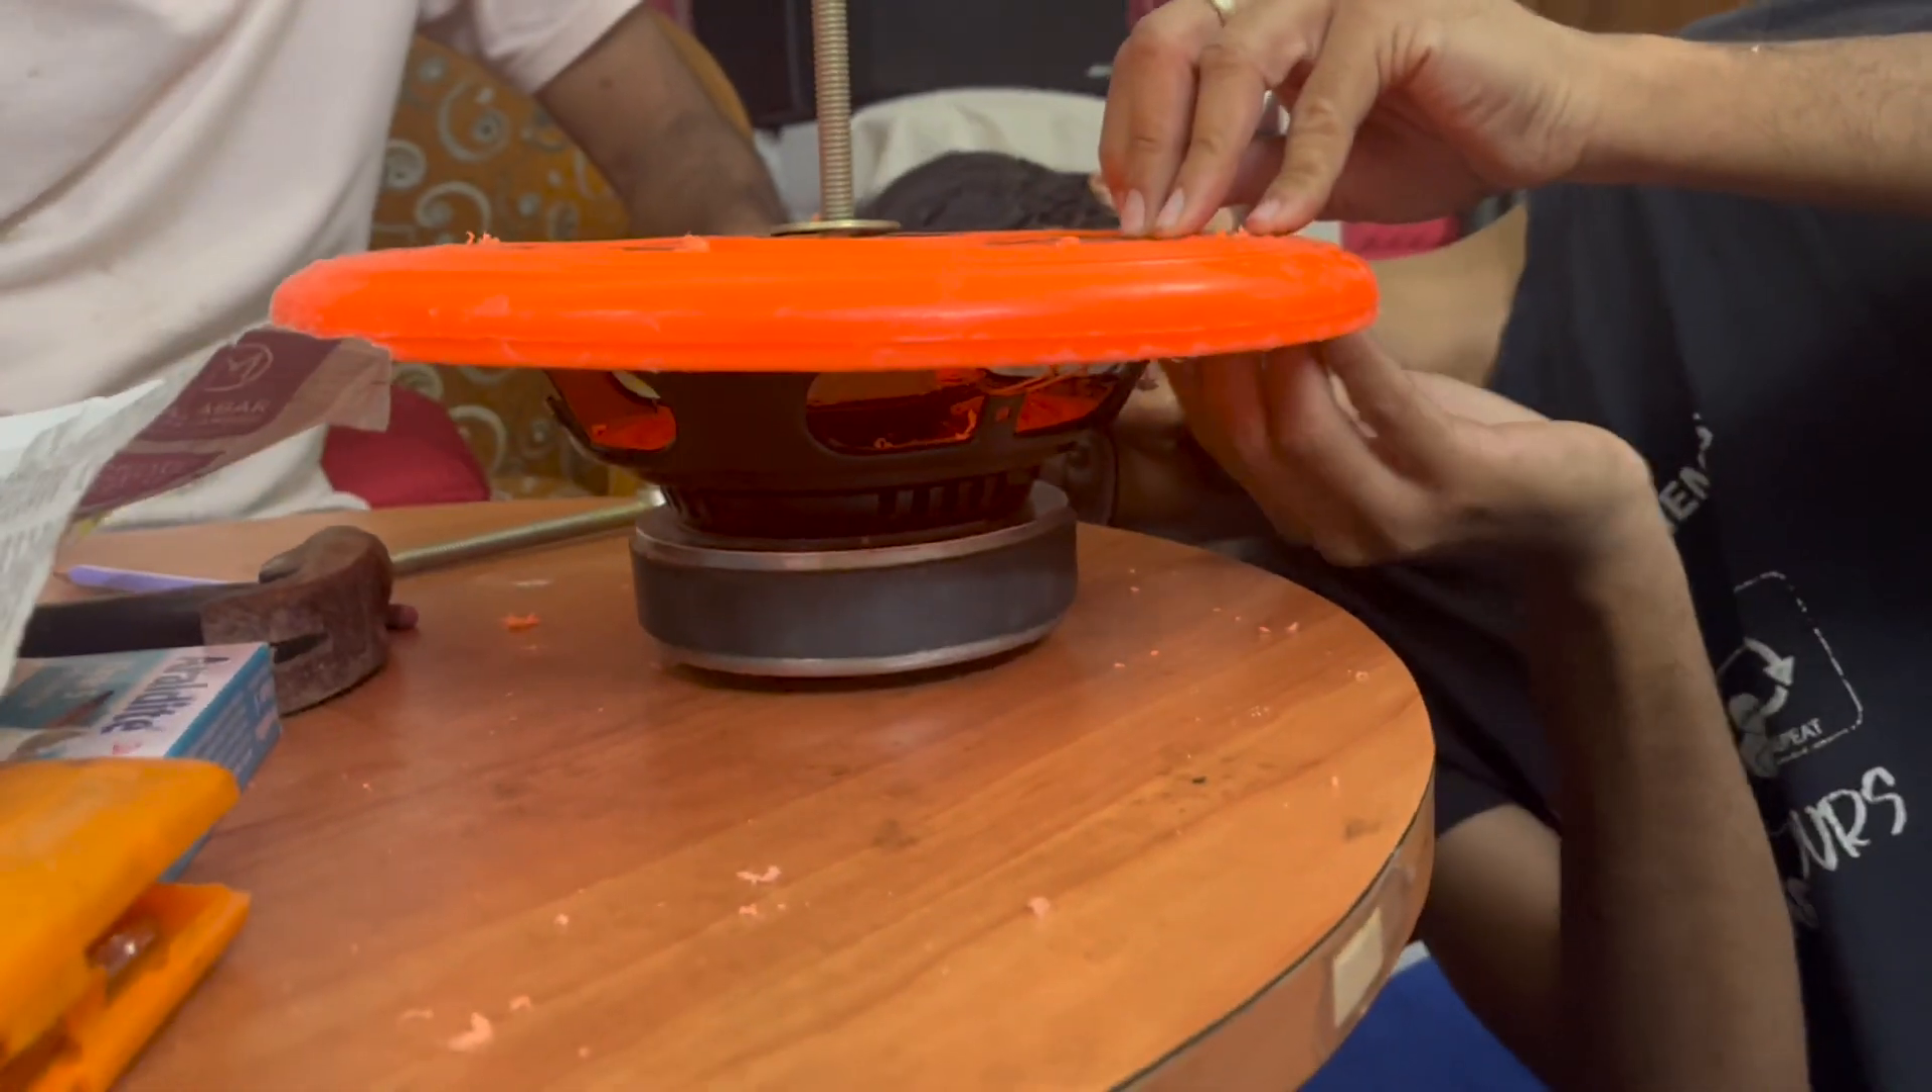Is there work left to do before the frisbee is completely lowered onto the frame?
No.